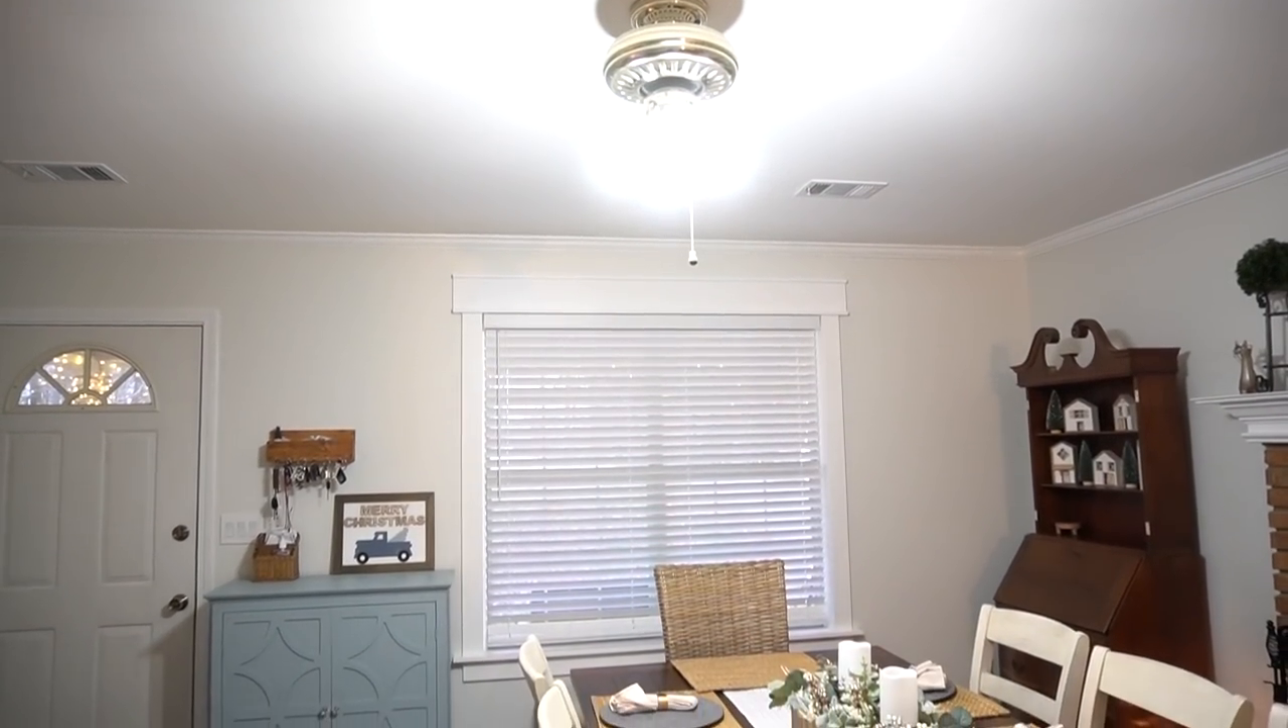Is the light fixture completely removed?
No.